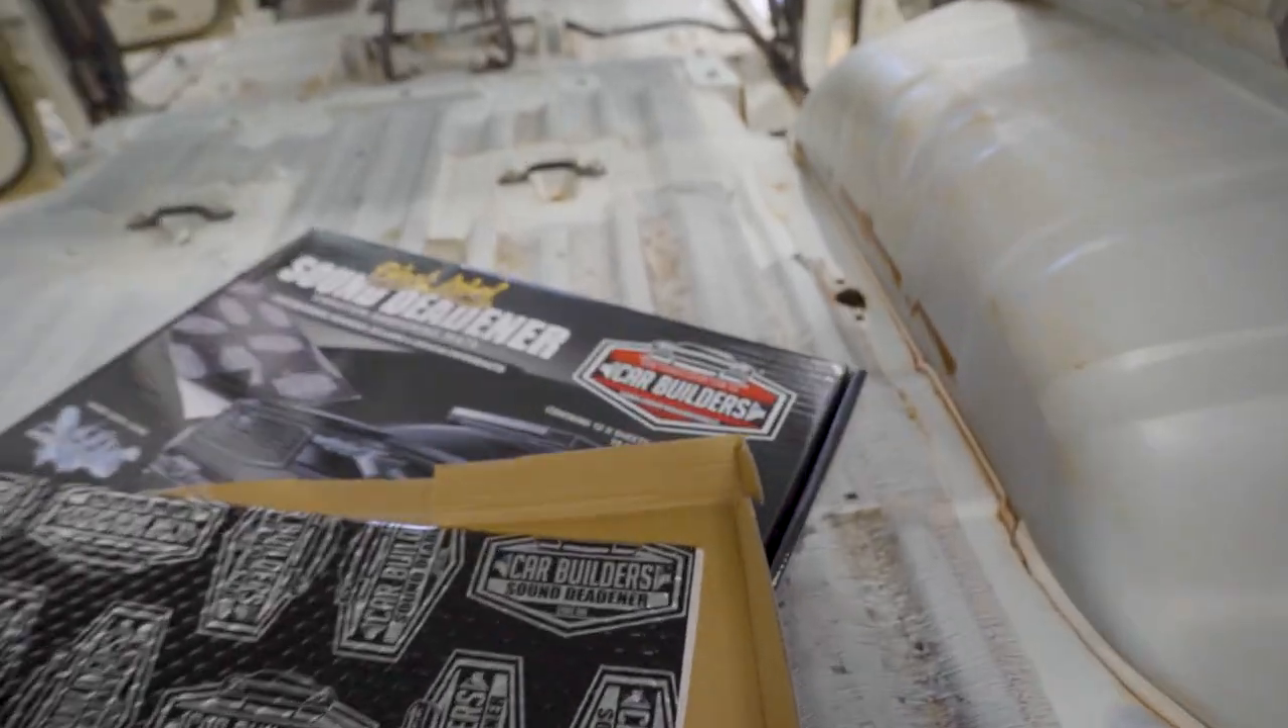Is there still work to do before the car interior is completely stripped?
No.